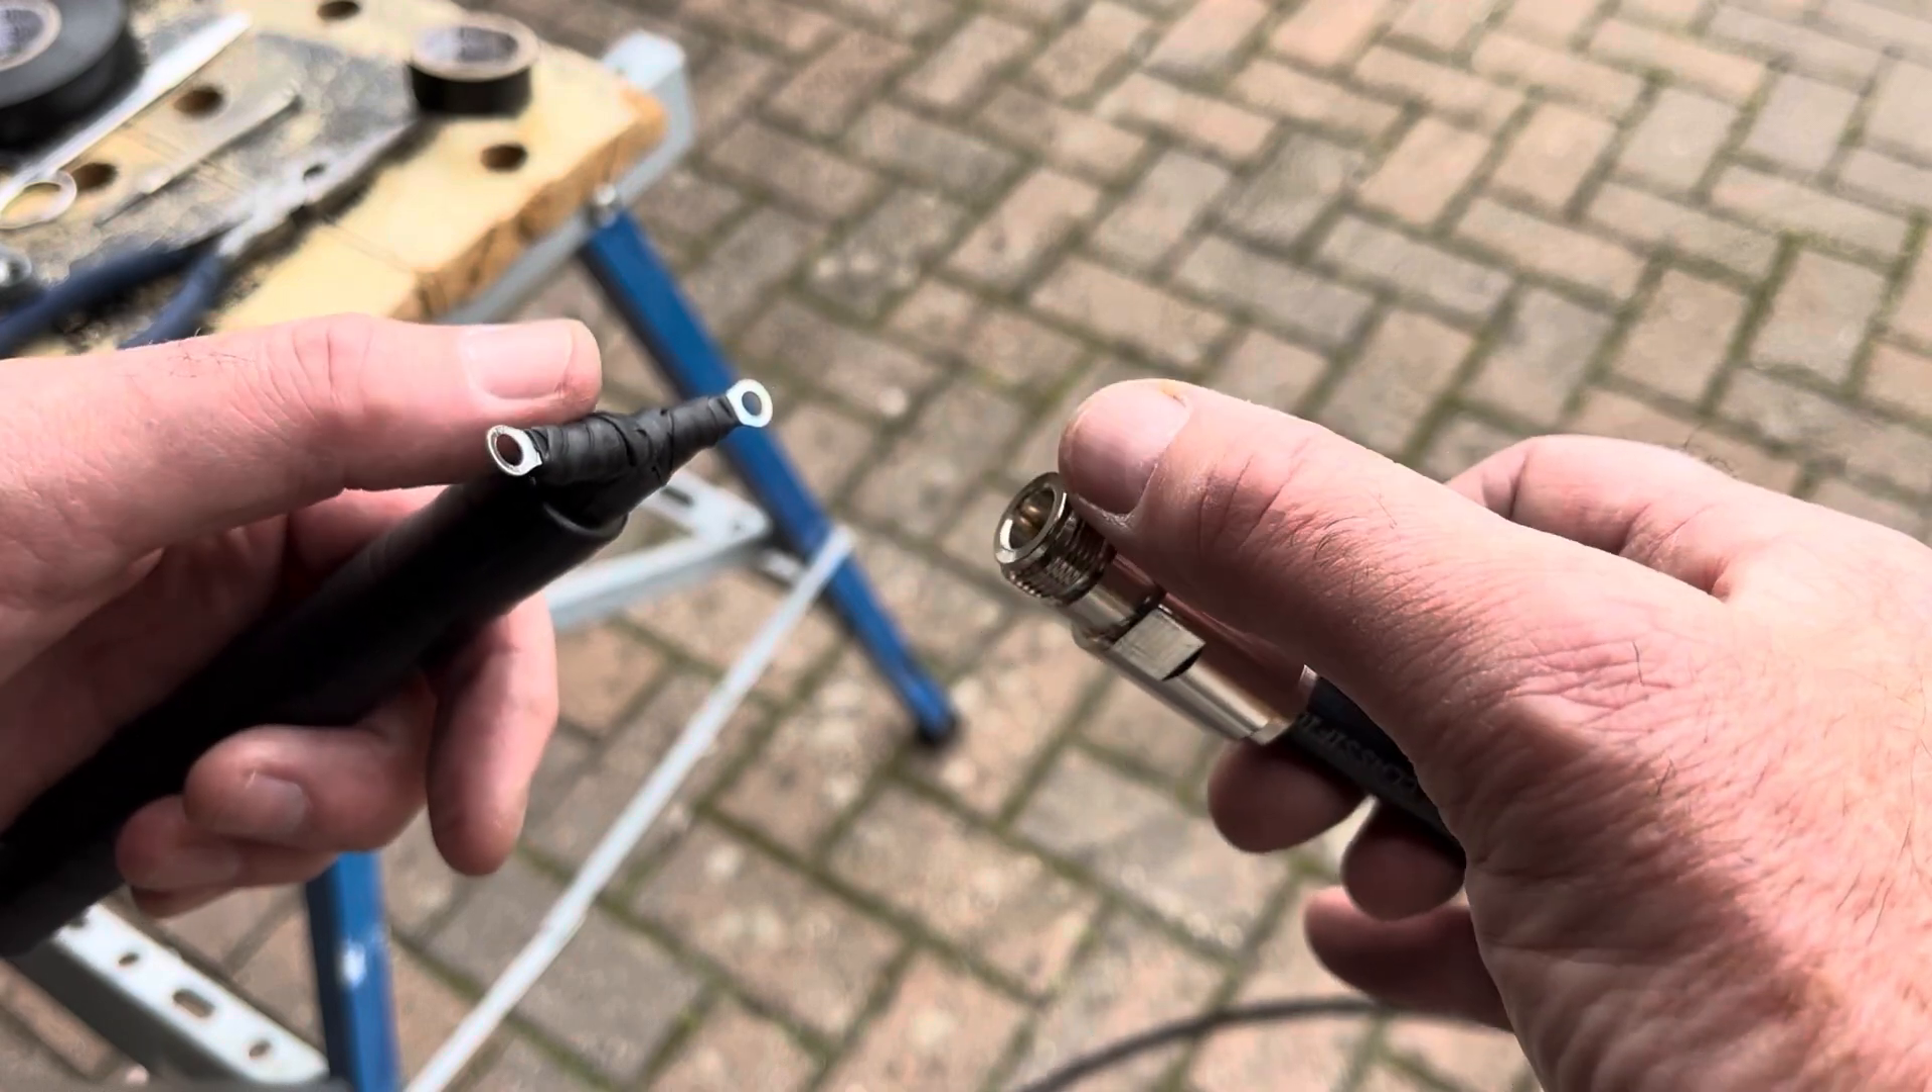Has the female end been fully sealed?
No.